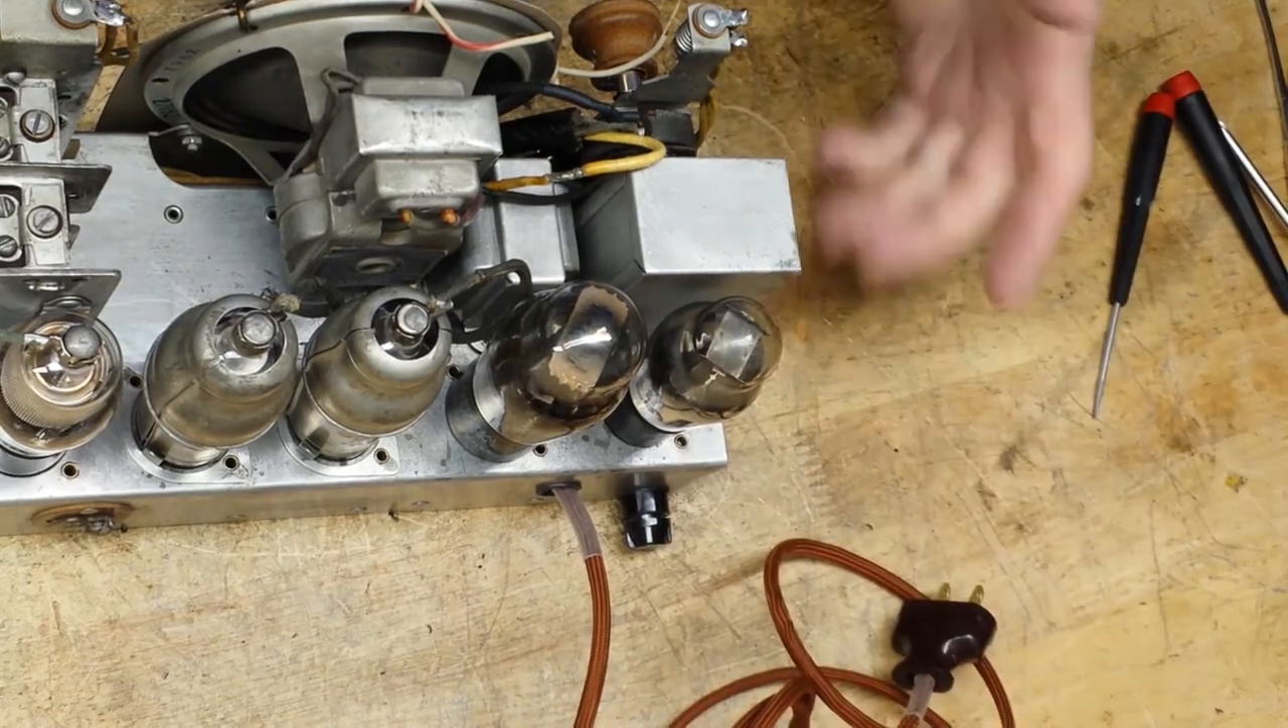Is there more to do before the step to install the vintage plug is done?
No.